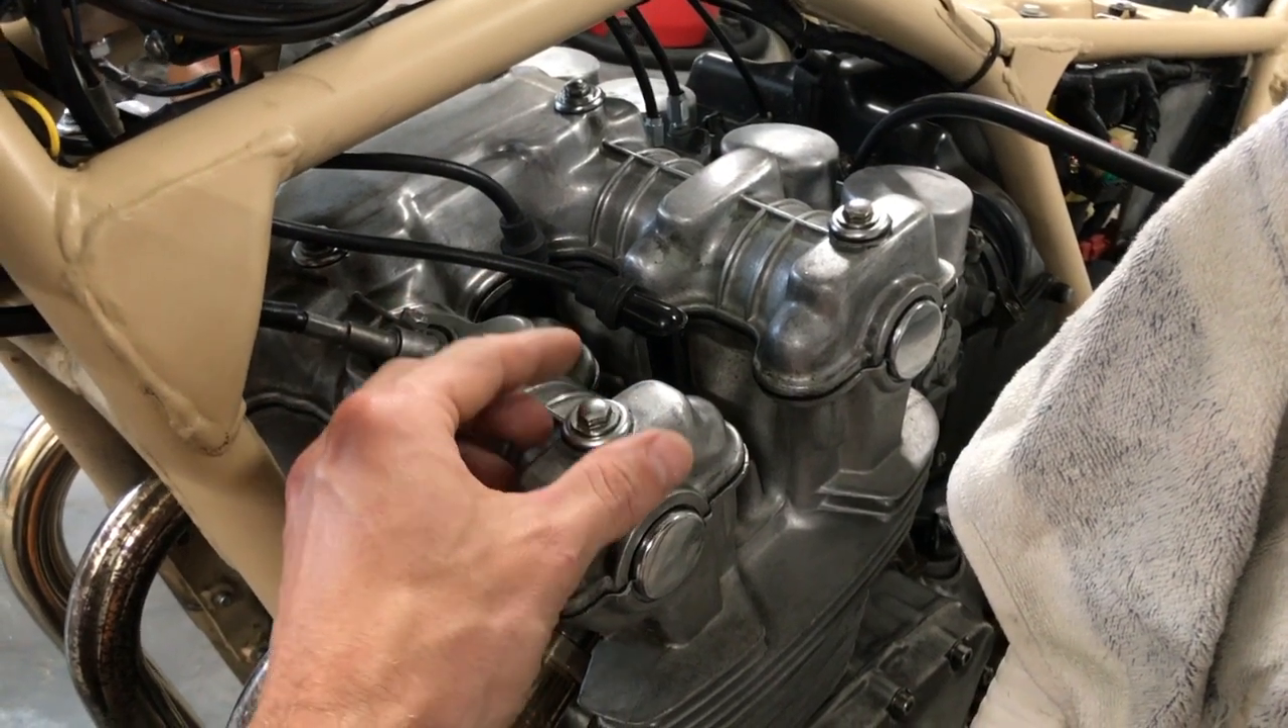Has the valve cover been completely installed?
Yes.